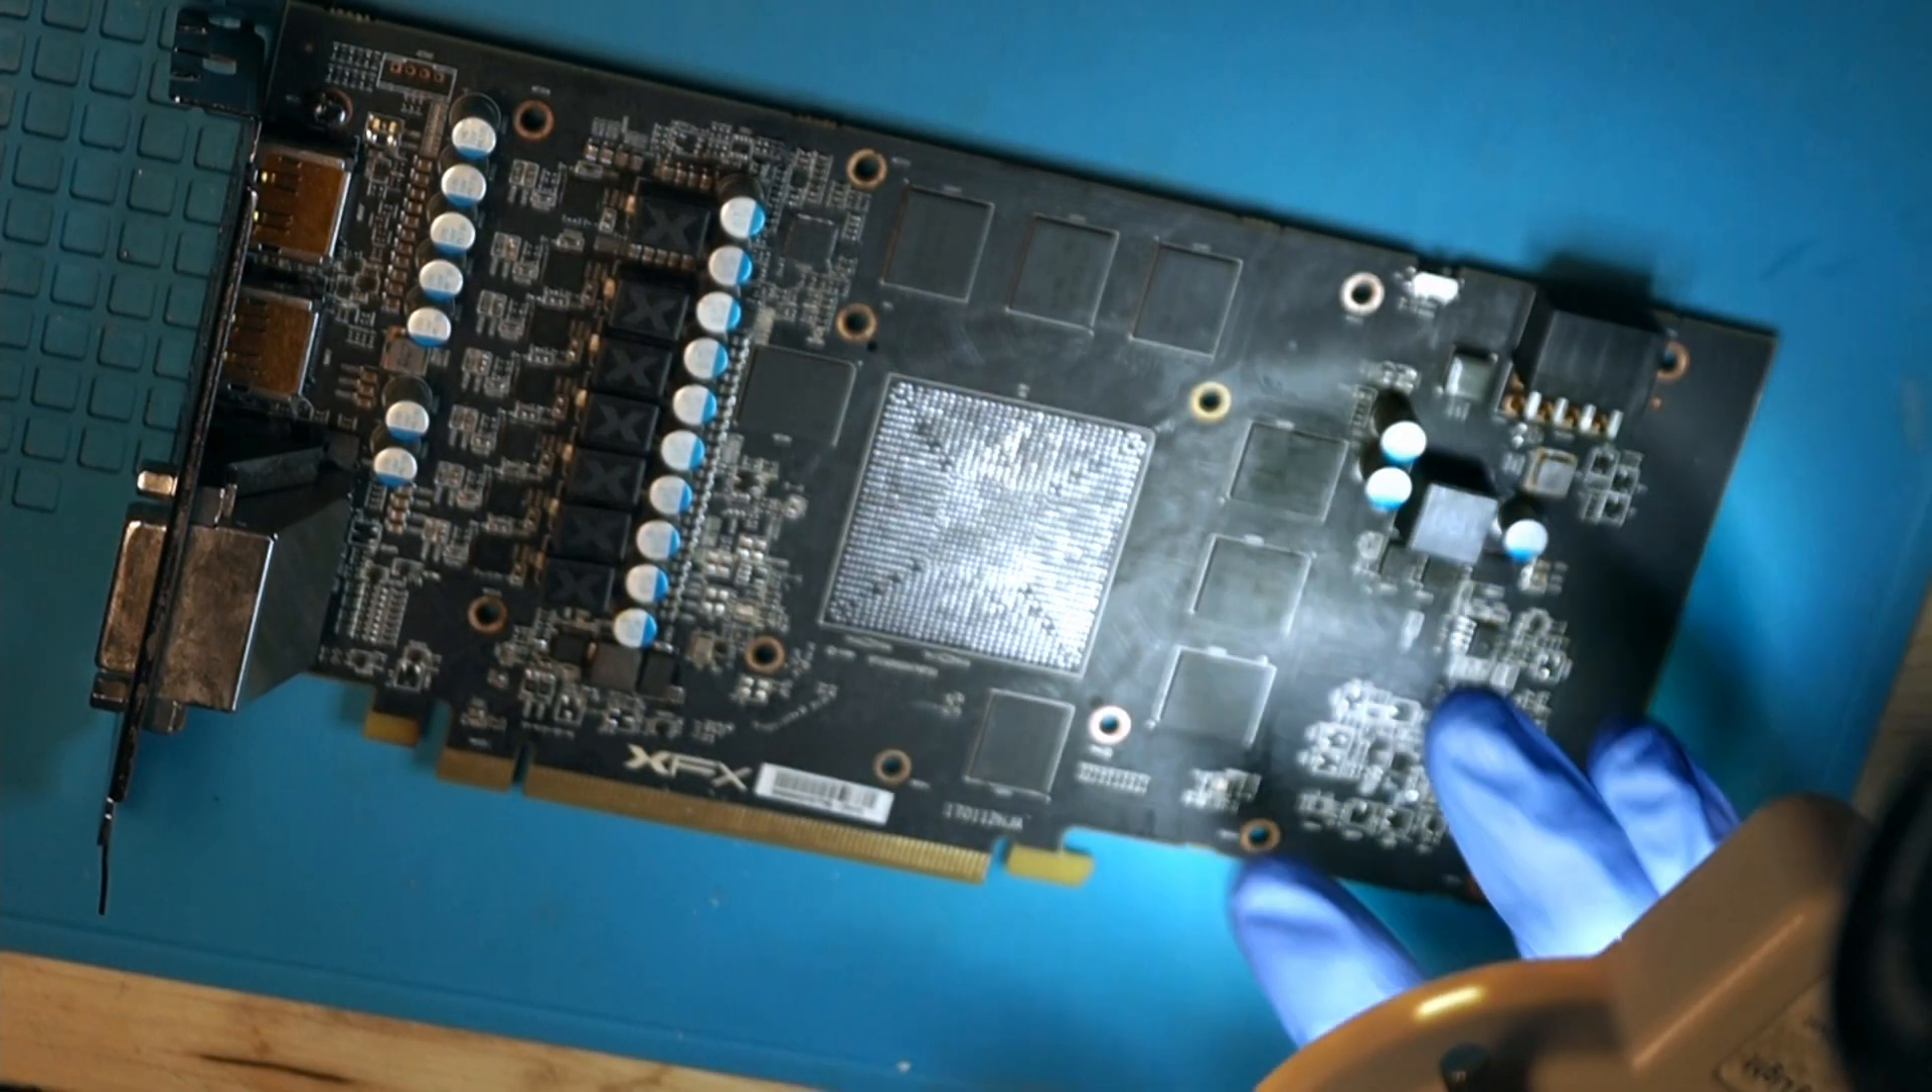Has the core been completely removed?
Yes.